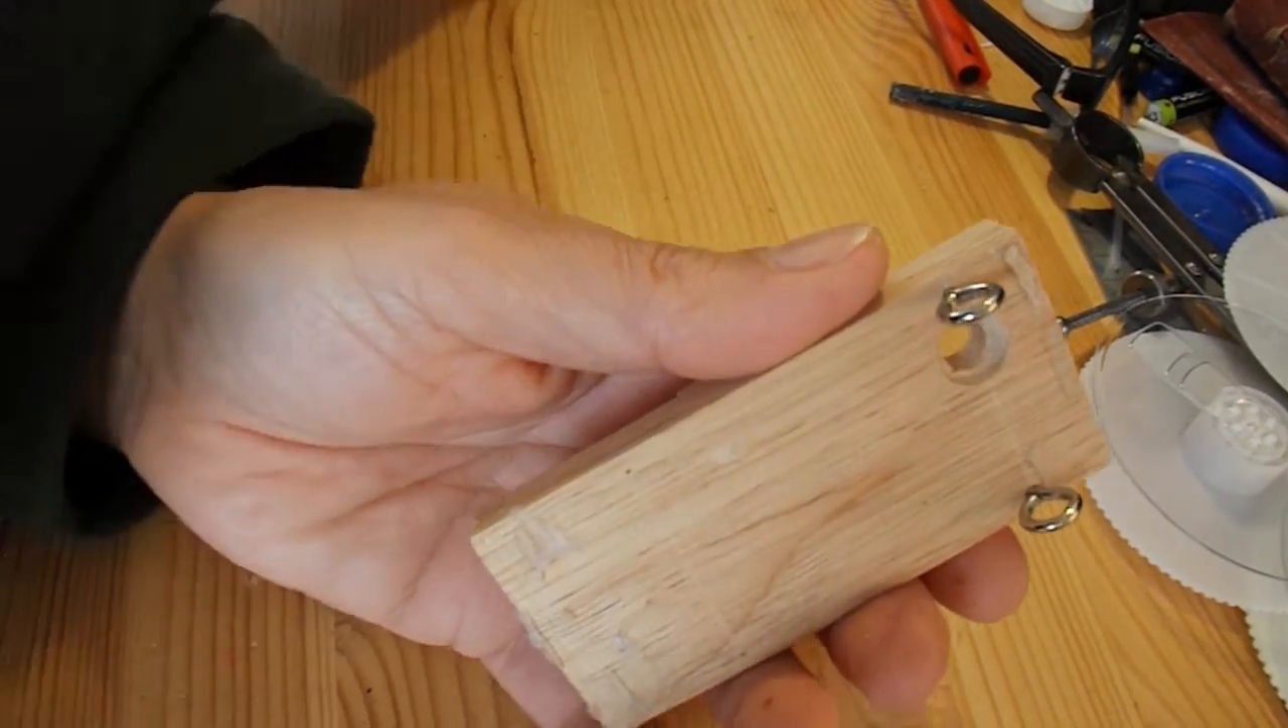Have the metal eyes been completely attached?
Yes.